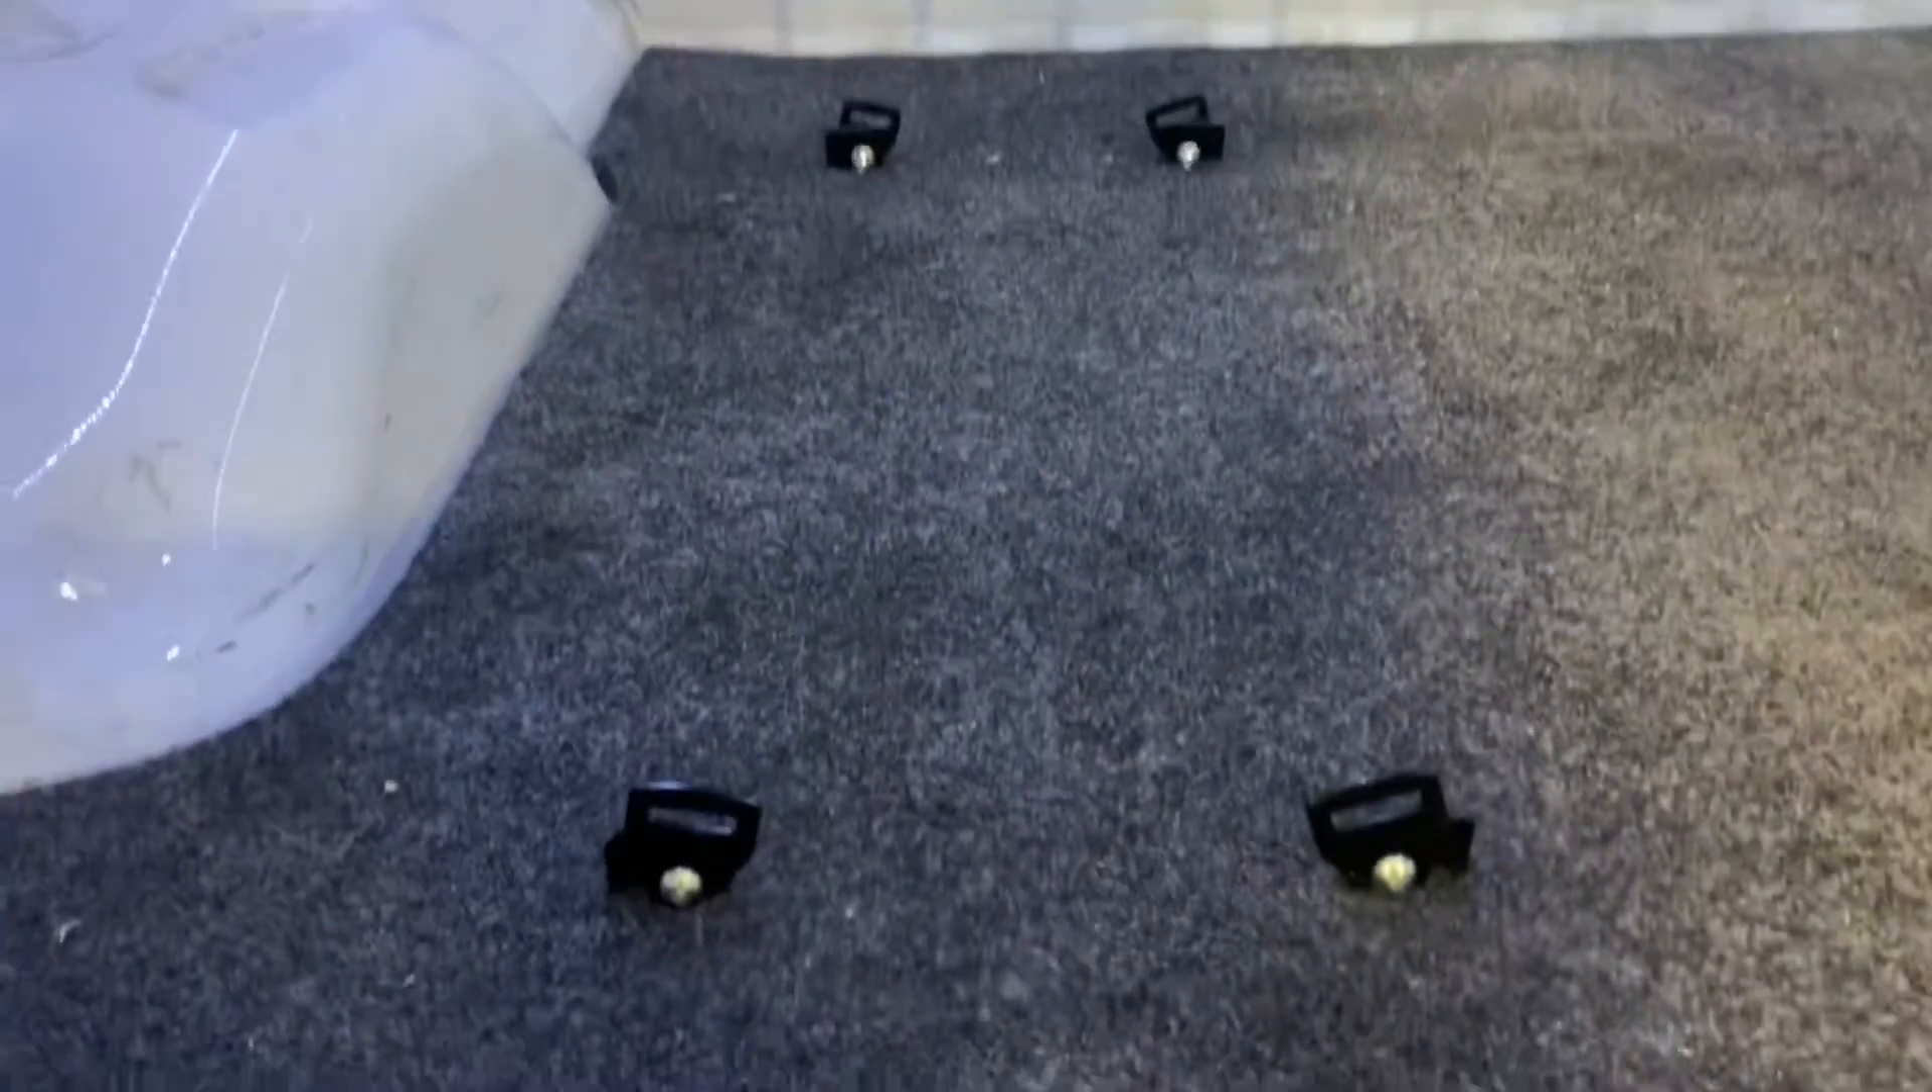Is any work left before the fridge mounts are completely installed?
No.